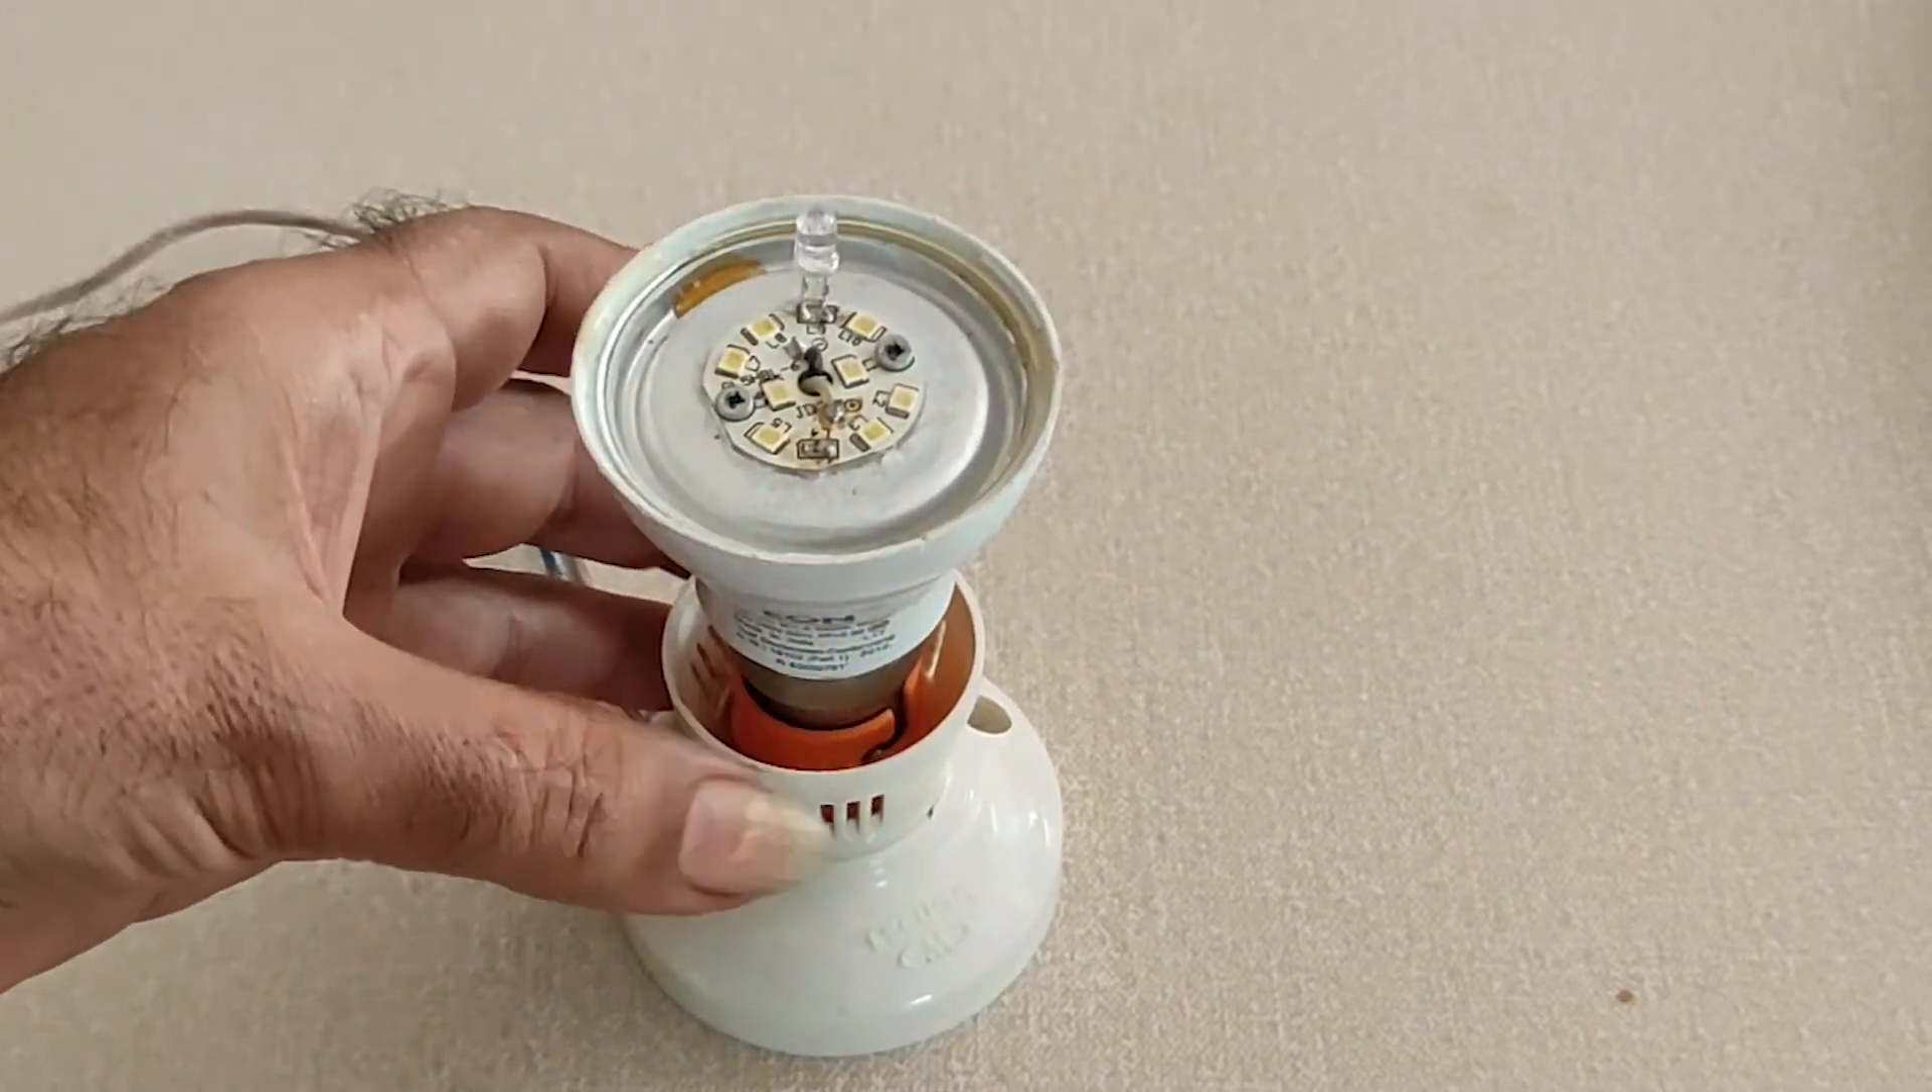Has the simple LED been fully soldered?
Yes.